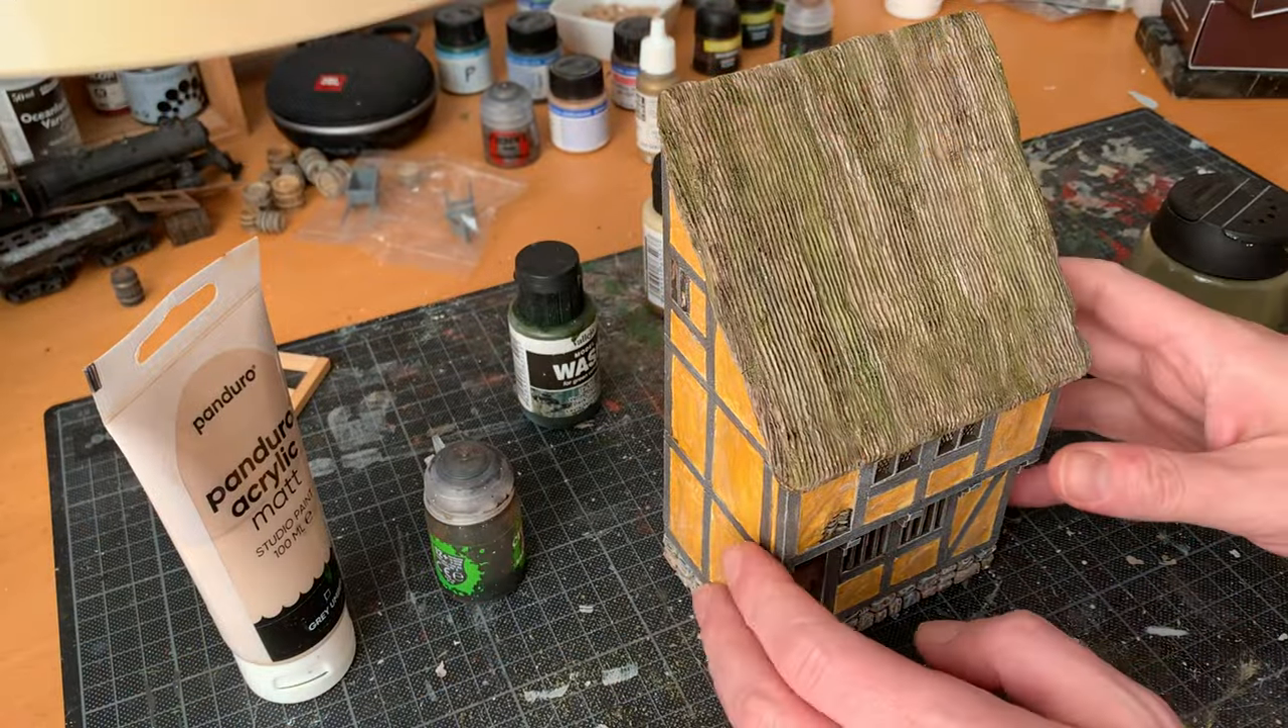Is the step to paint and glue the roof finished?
Yes.